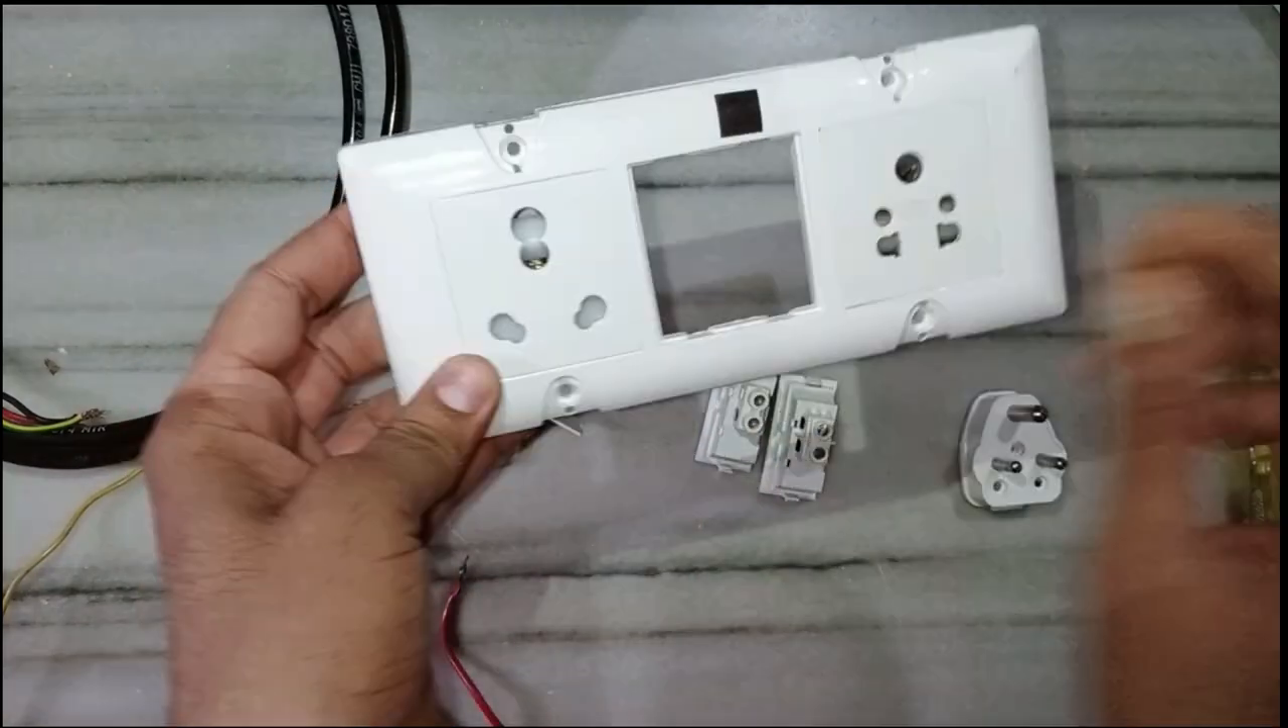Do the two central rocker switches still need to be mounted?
Yes.